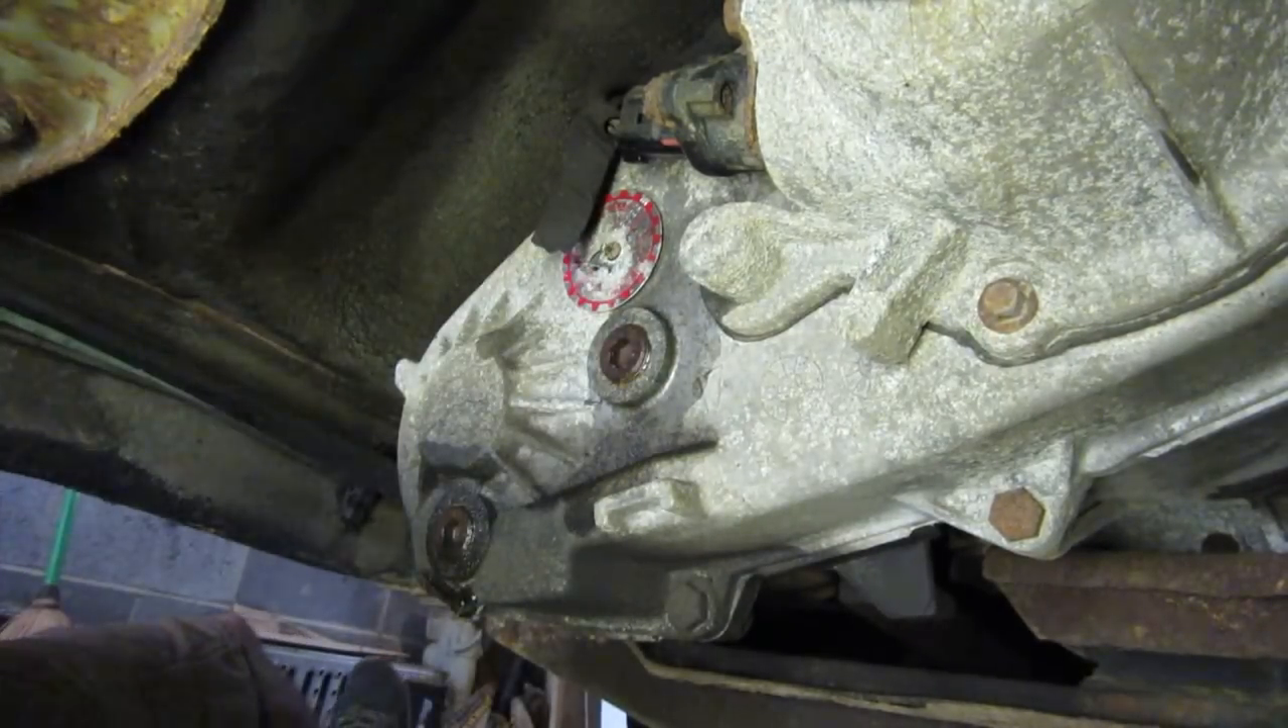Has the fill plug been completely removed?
No.